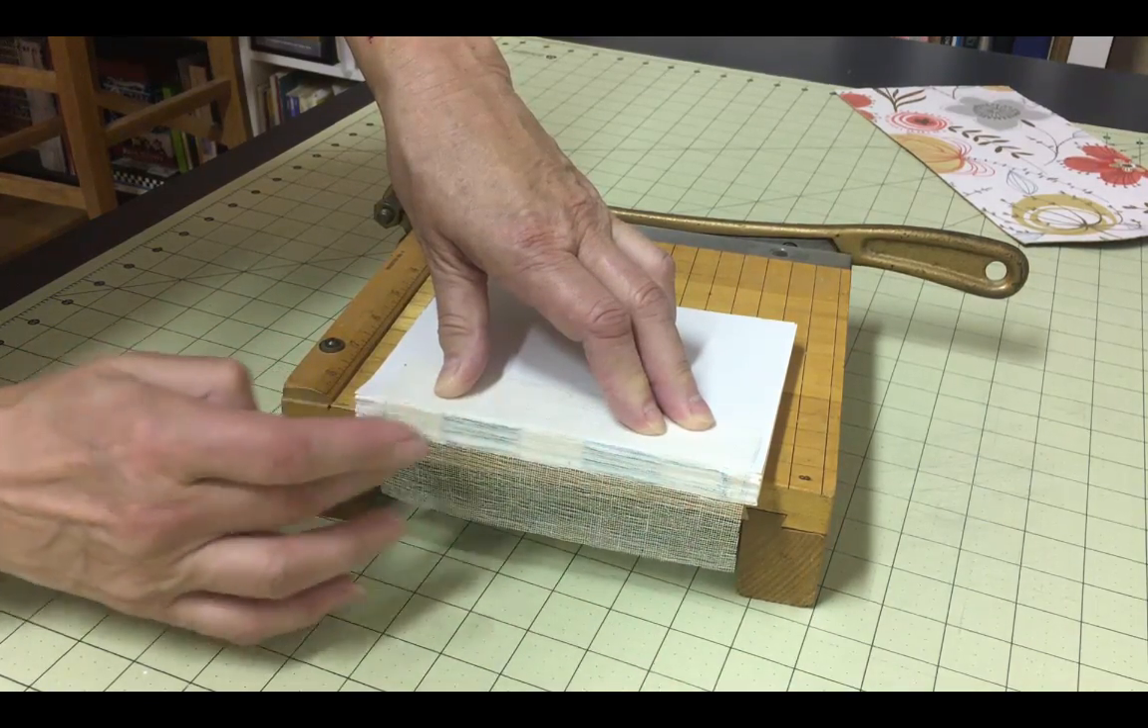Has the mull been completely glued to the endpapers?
No.